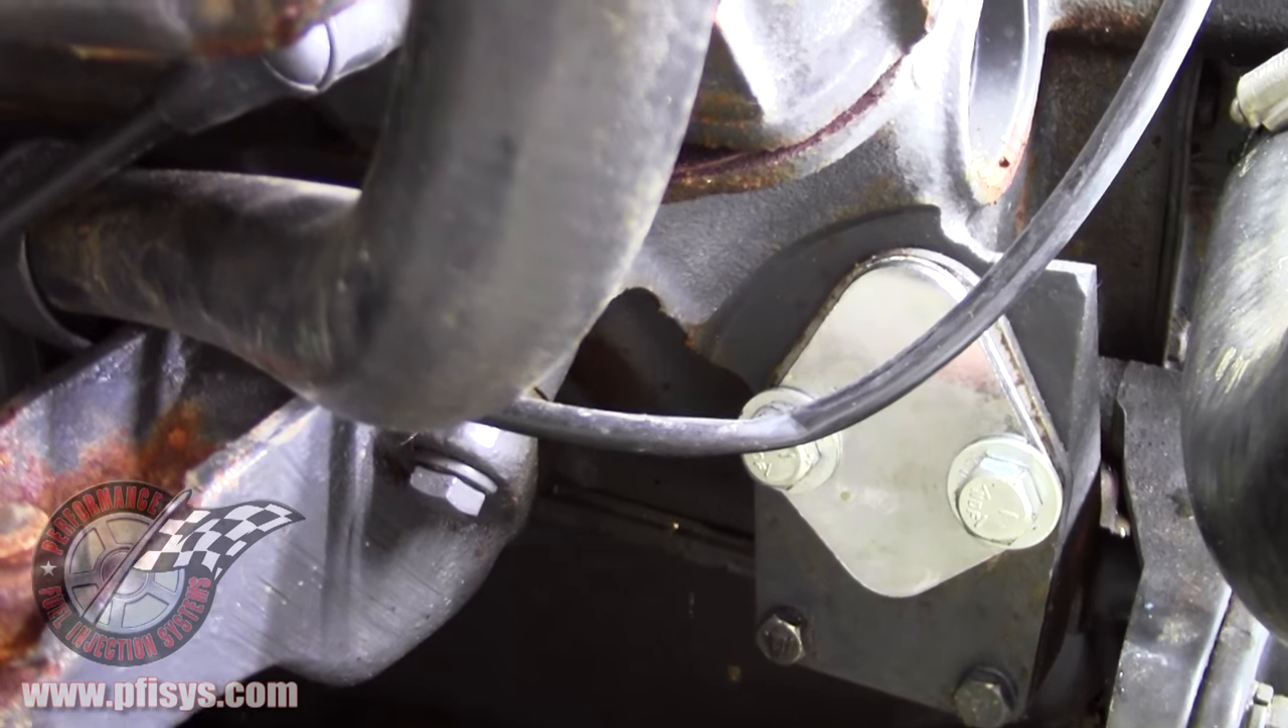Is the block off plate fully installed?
Yes.